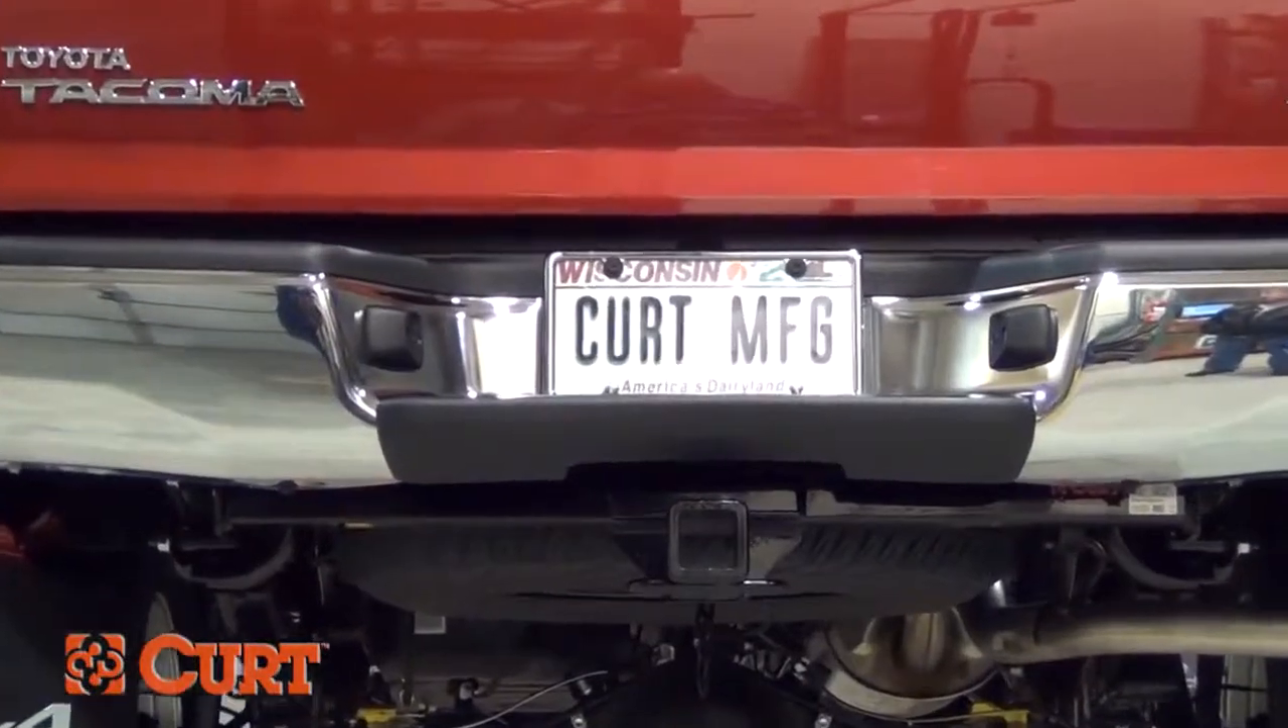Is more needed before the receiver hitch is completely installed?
No.